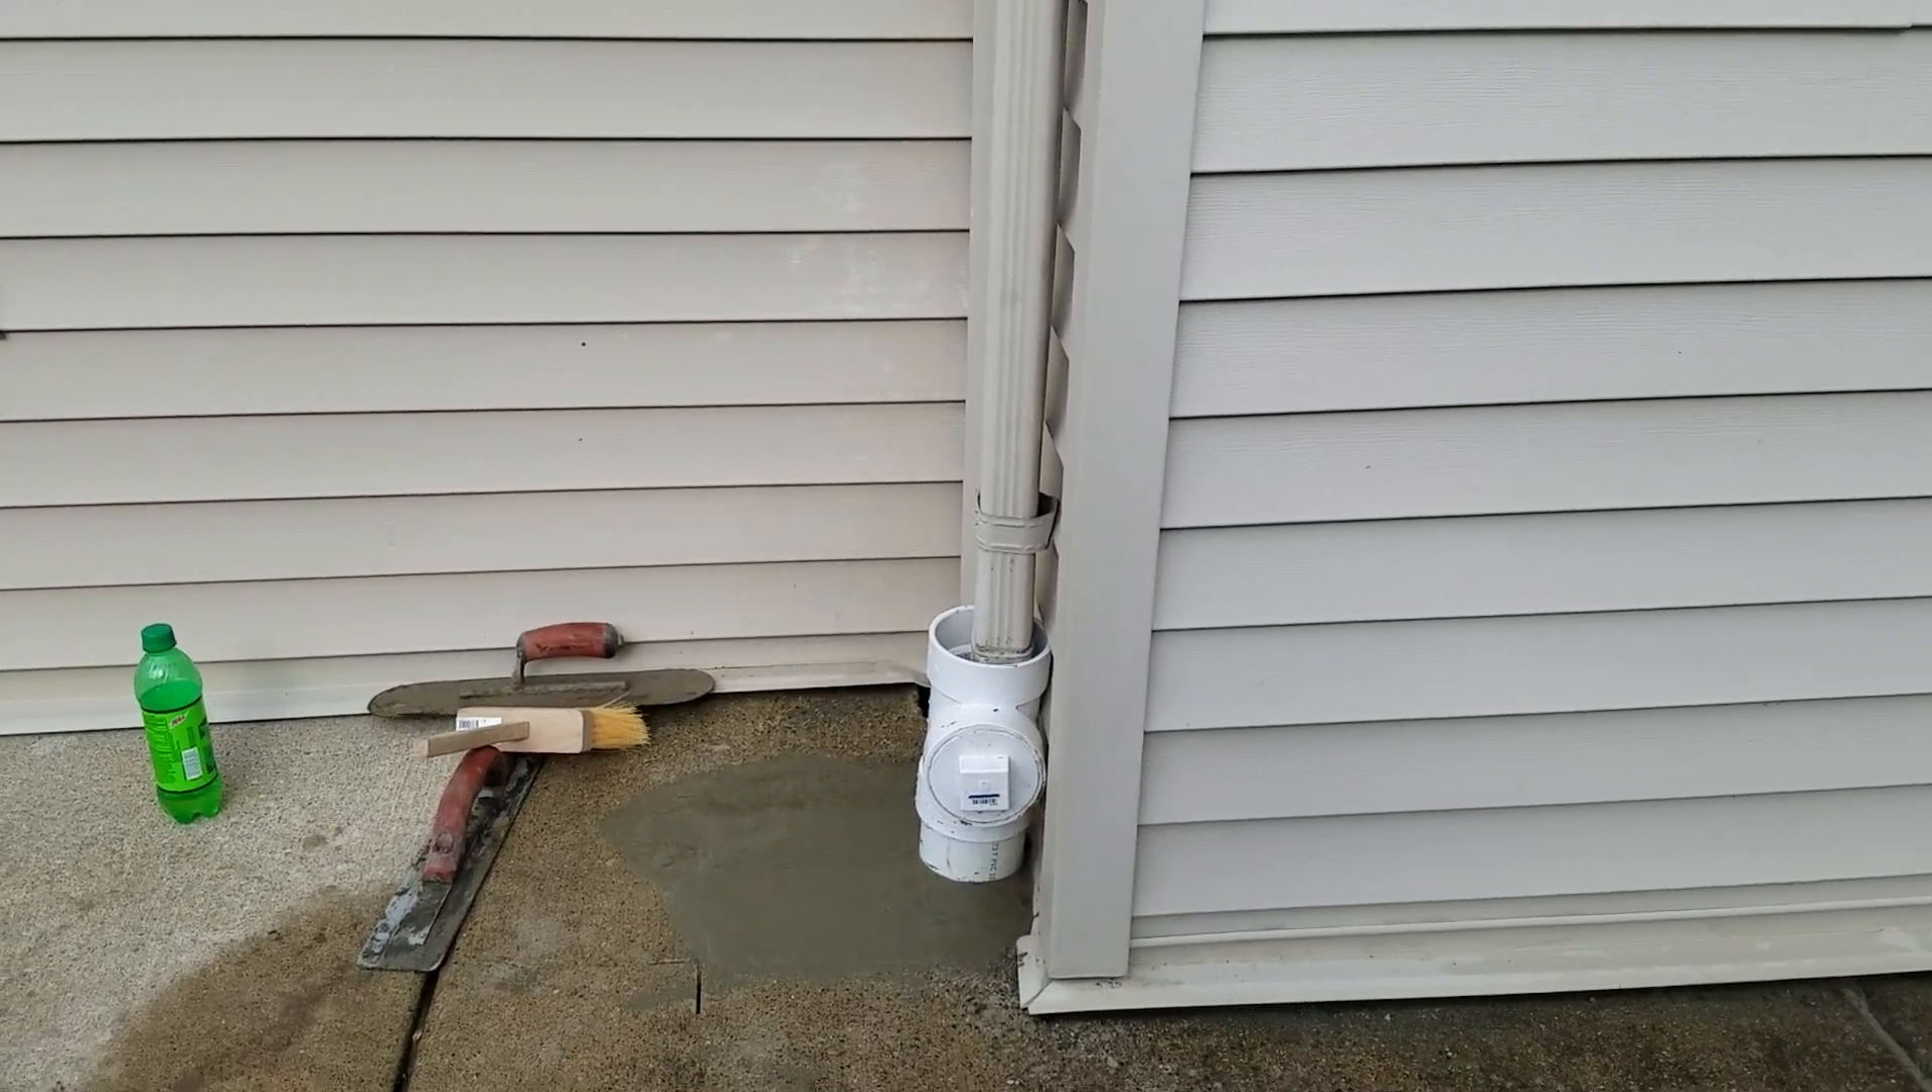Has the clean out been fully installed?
Yes.